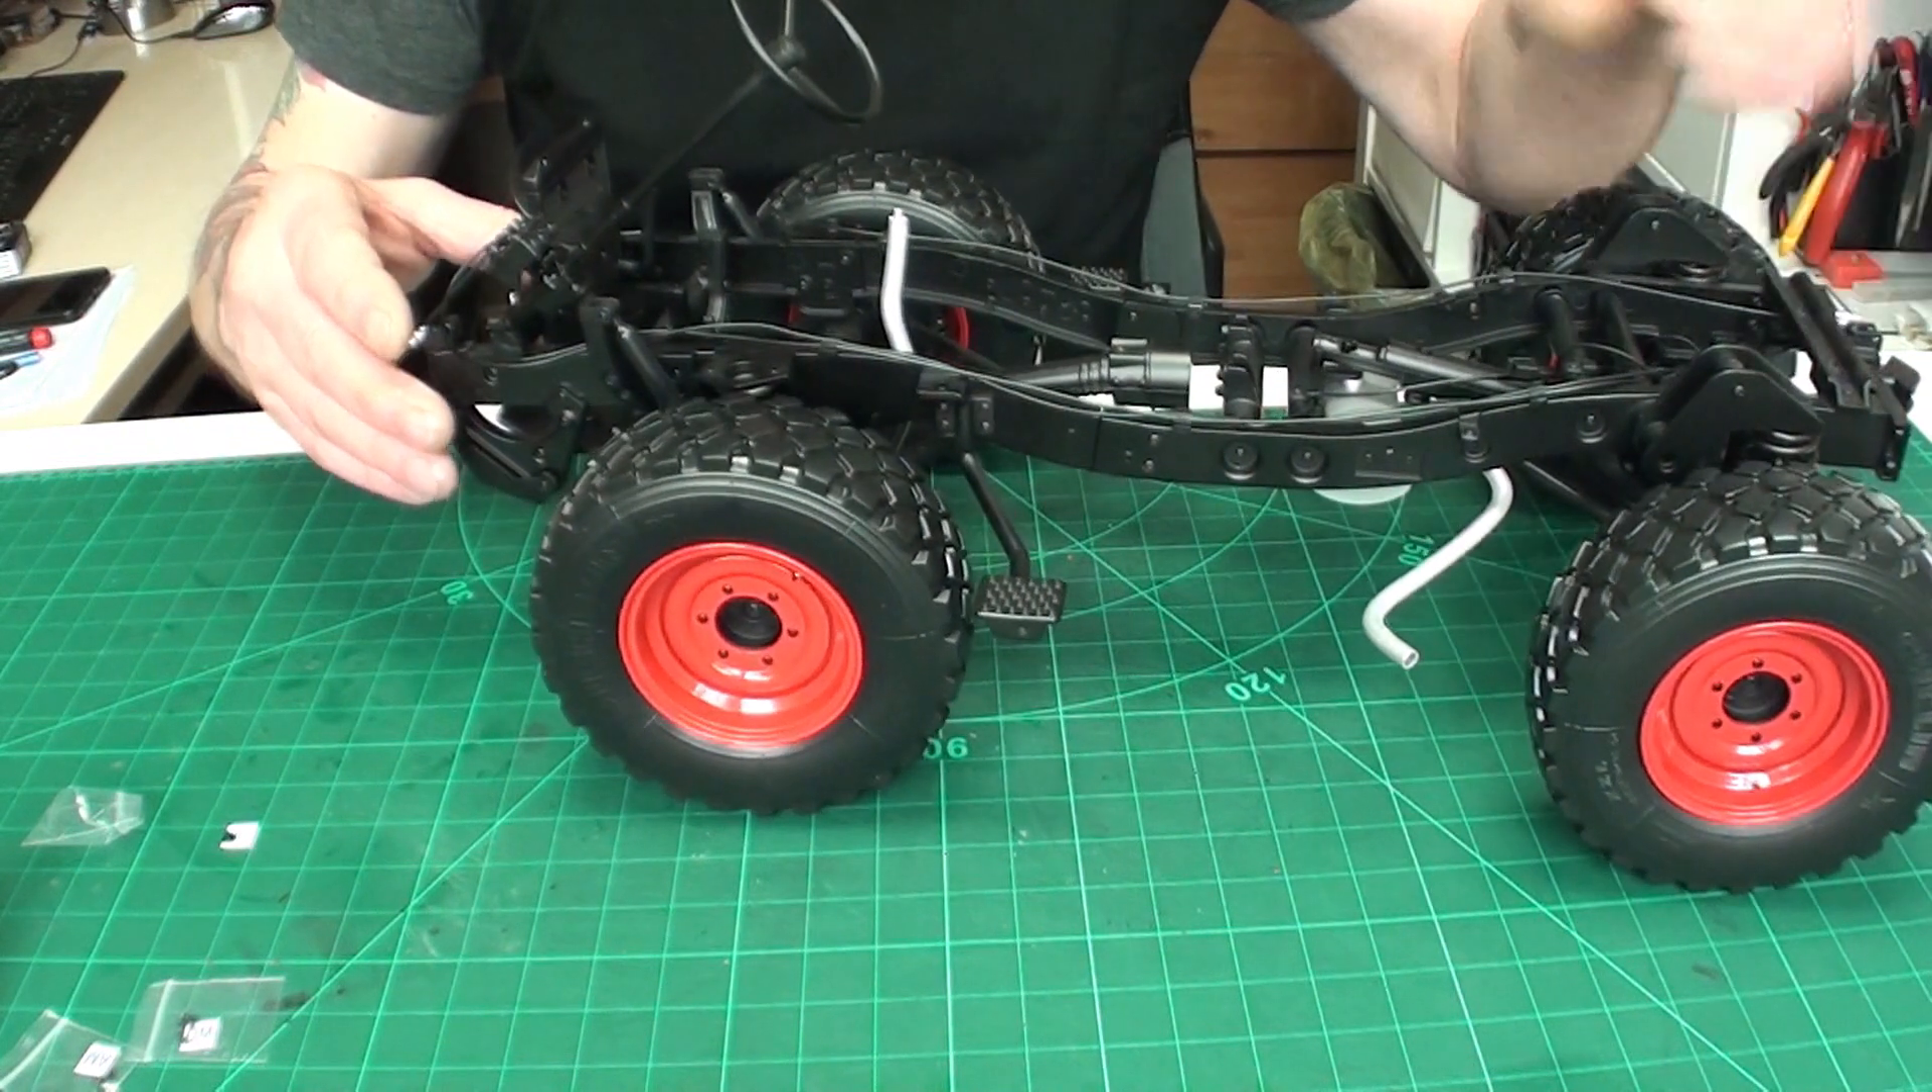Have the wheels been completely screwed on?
Yes.